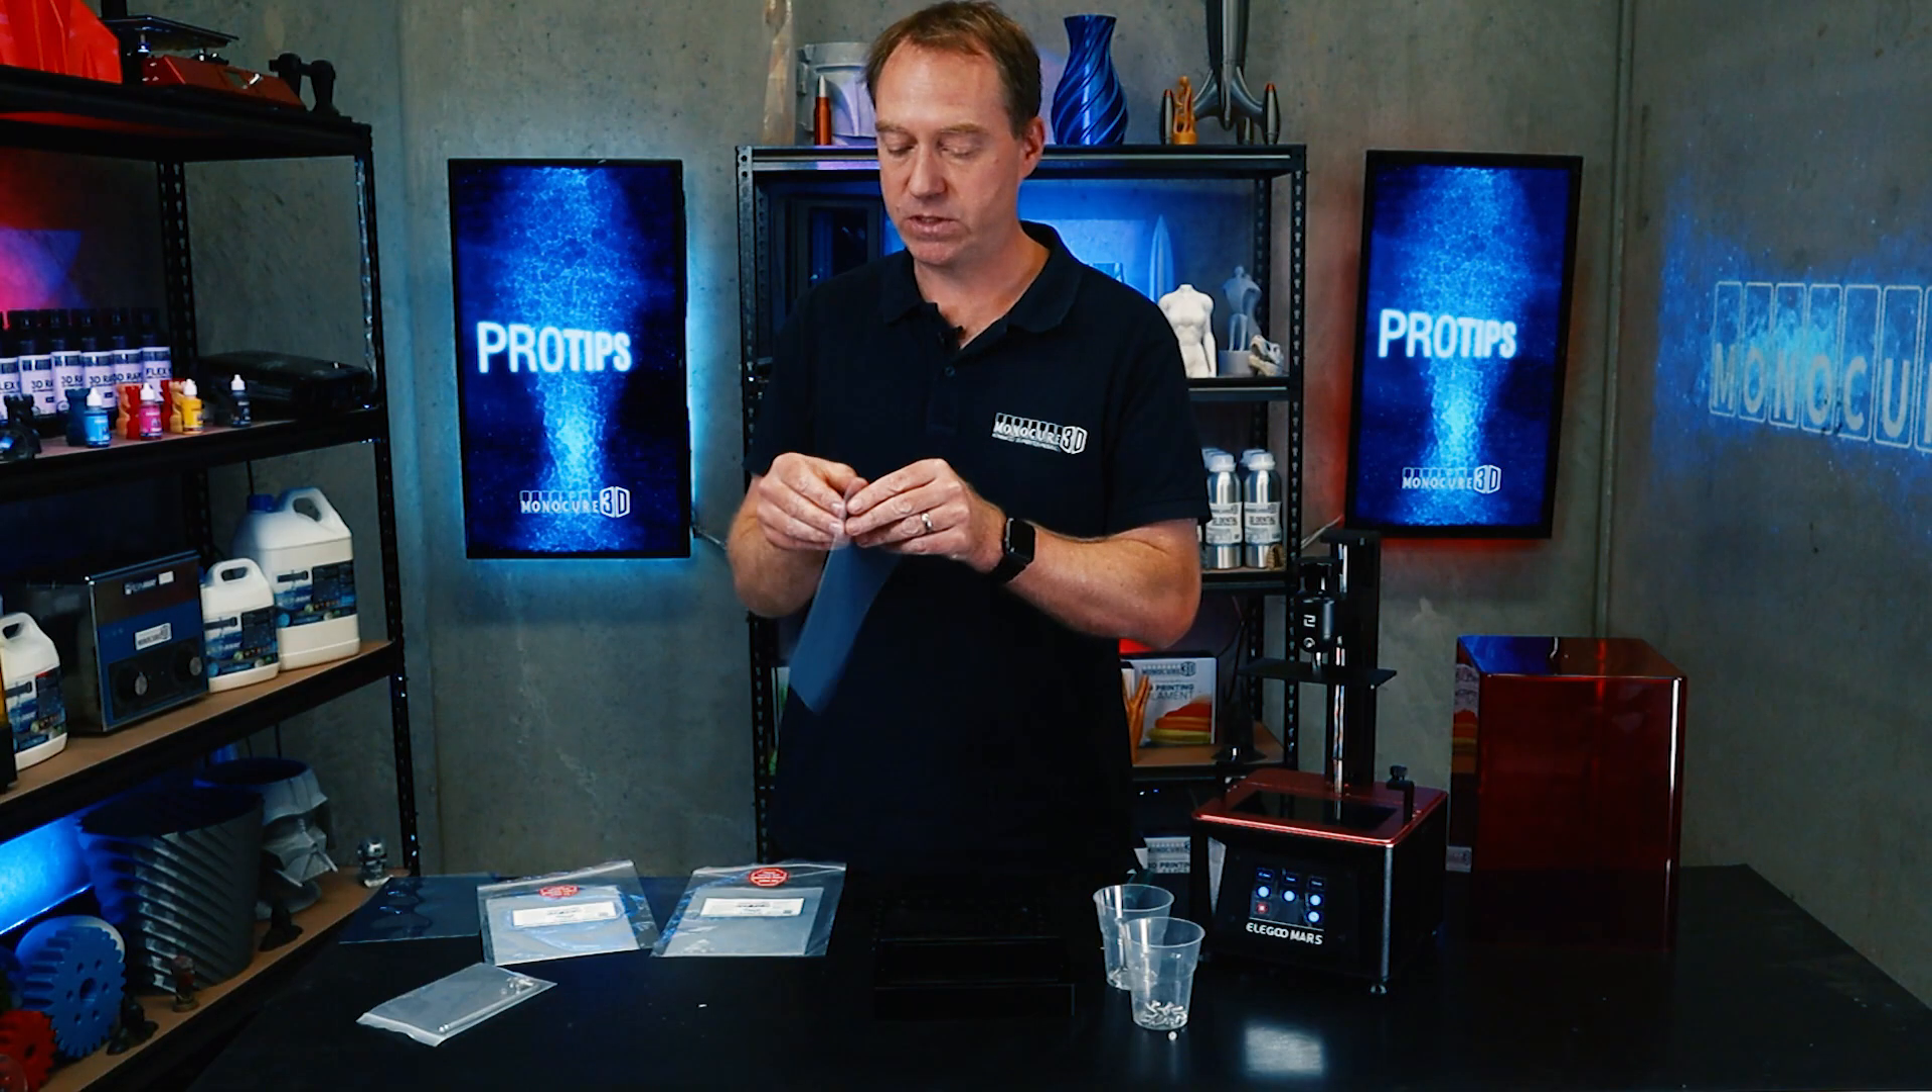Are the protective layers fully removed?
No.